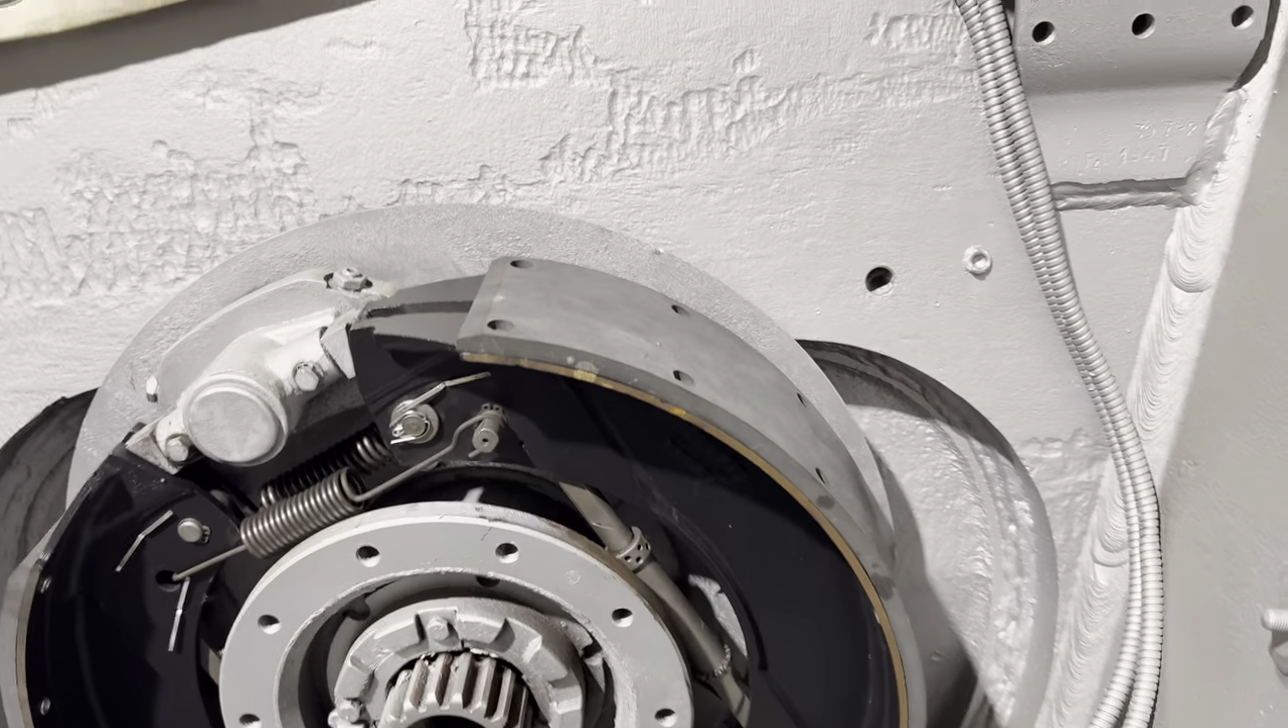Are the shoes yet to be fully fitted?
No.